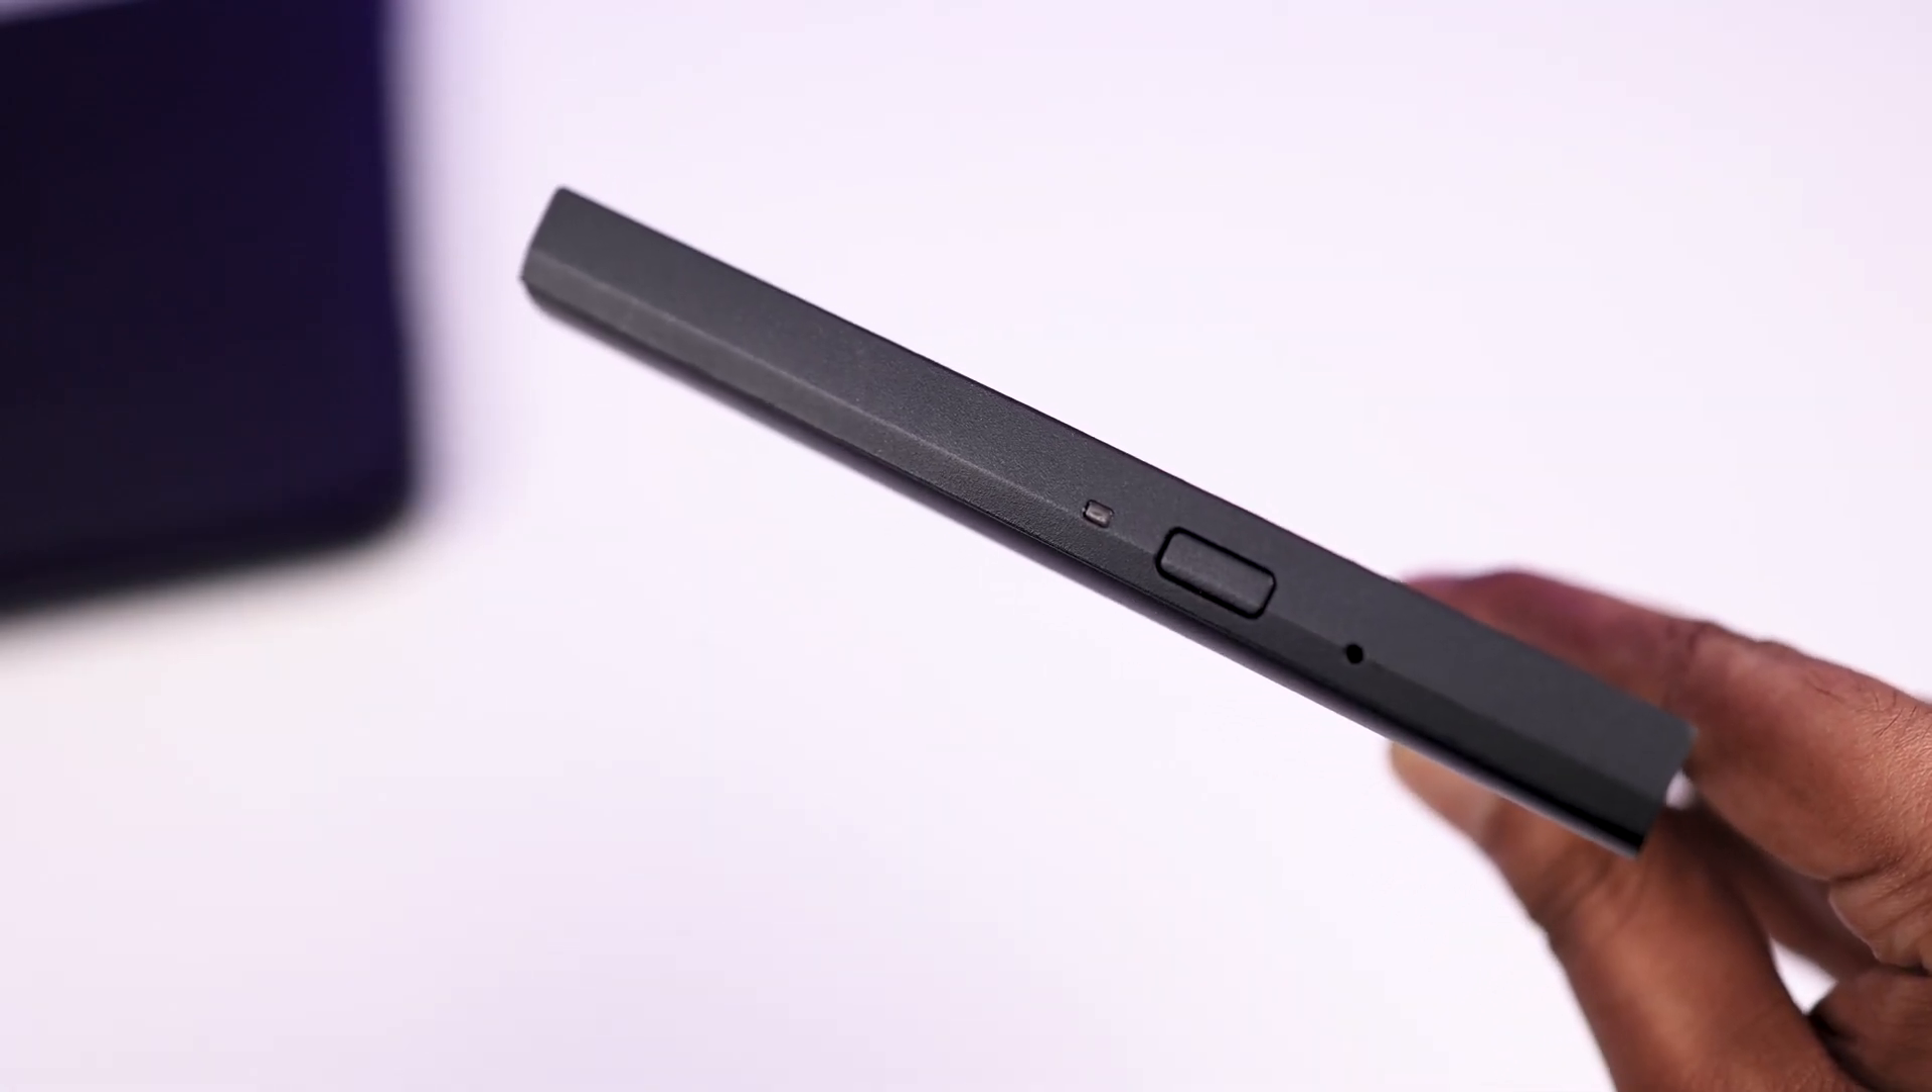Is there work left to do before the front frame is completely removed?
Yes.